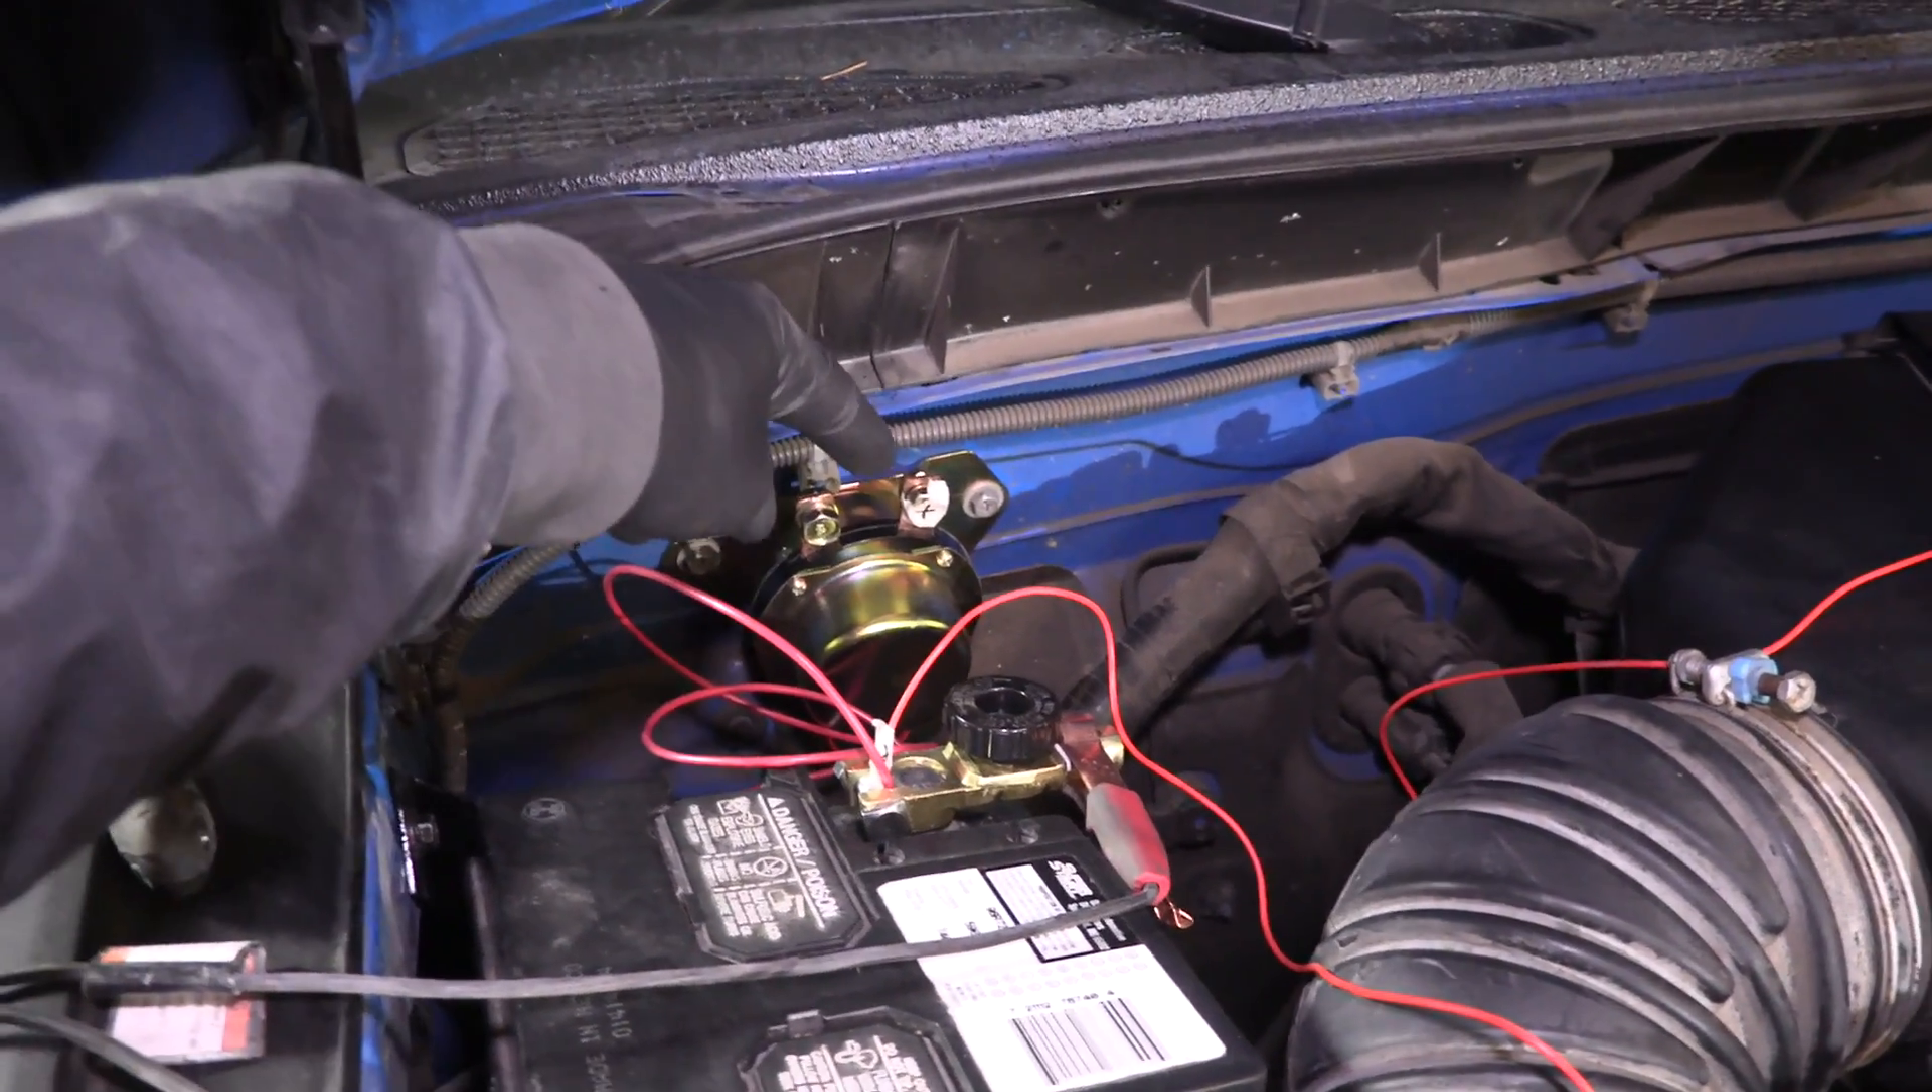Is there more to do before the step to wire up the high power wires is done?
Yes.